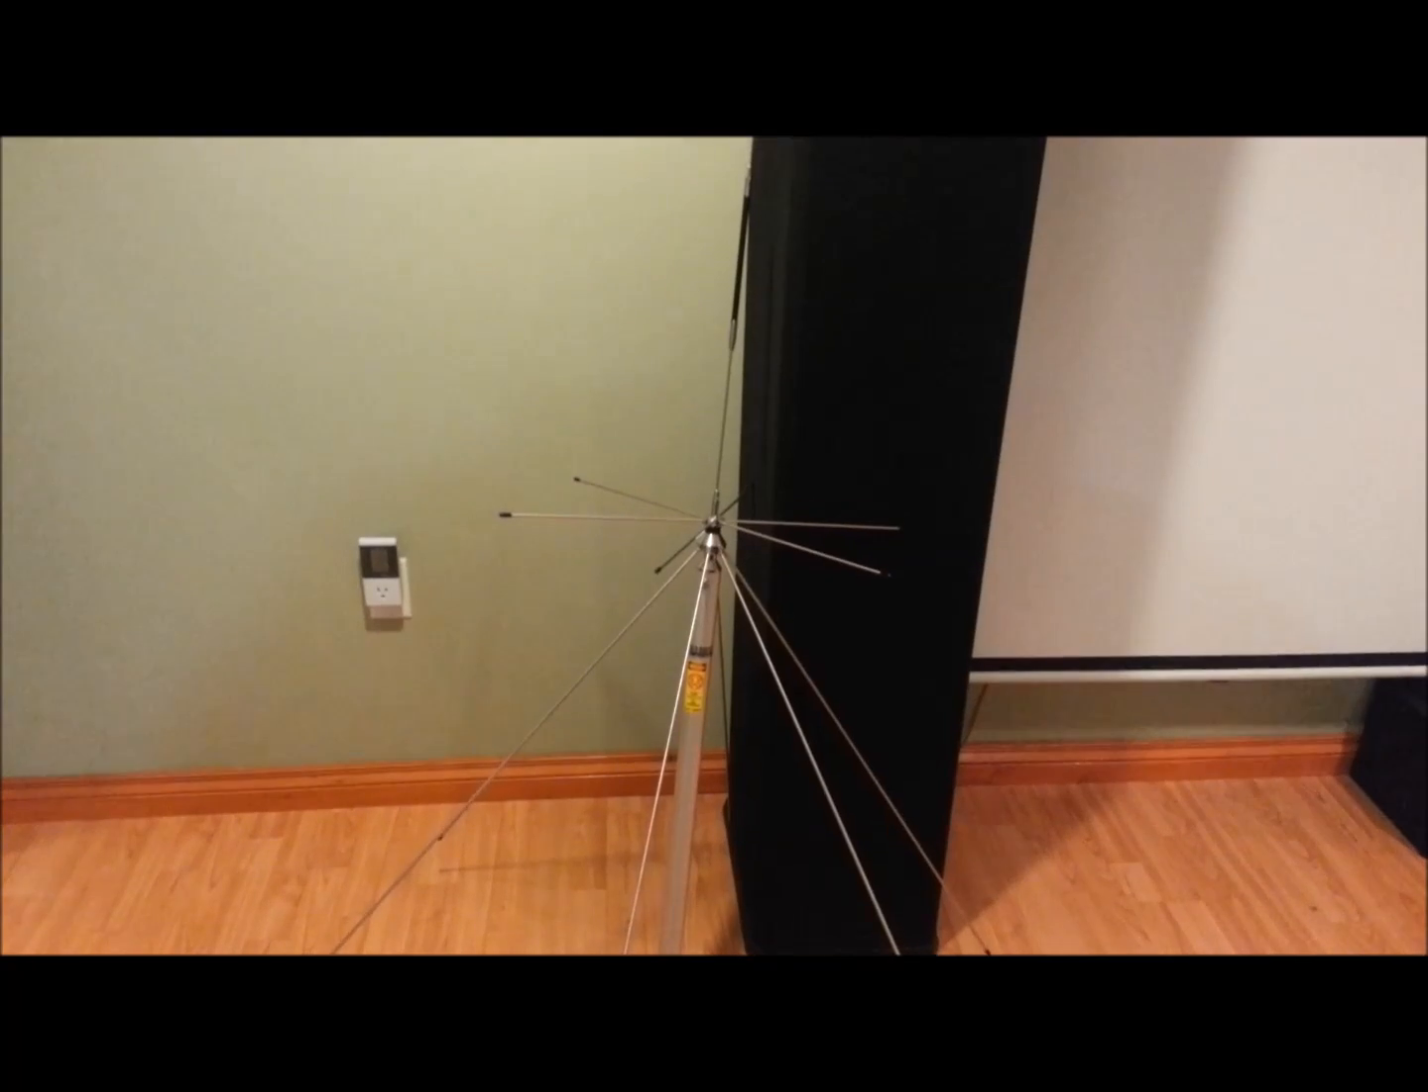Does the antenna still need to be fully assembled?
No.